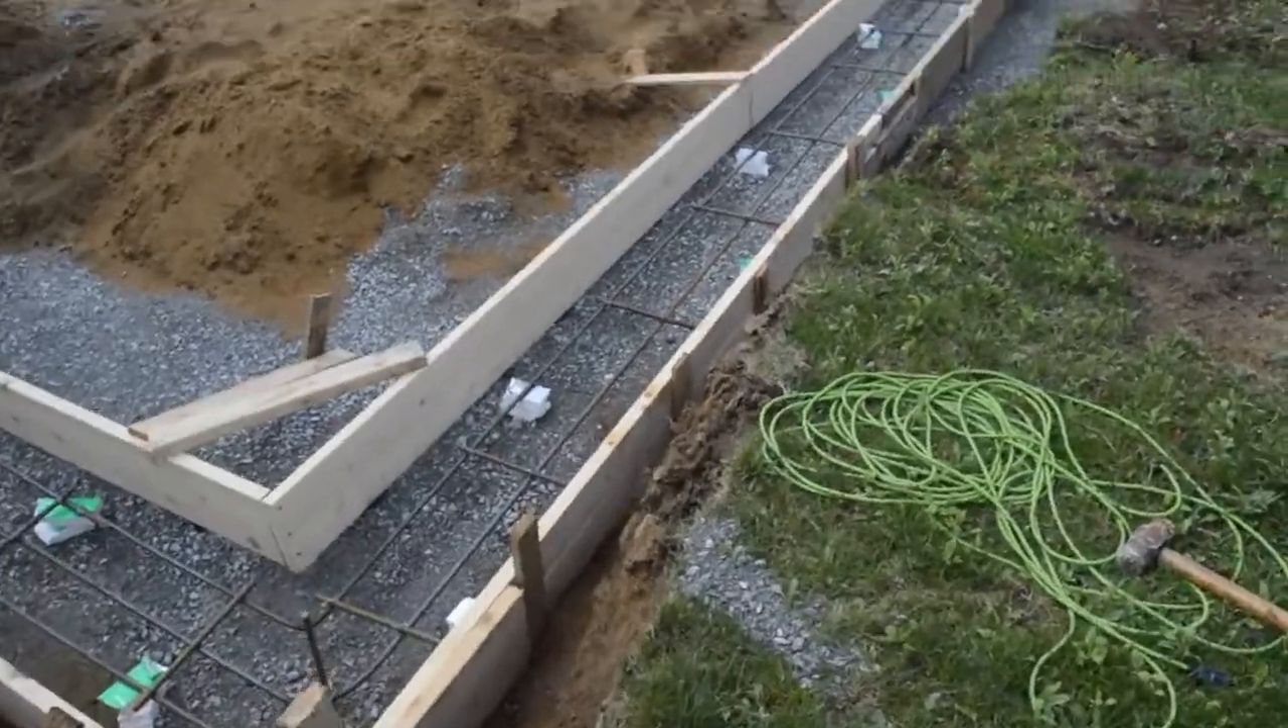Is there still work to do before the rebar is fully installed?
No.